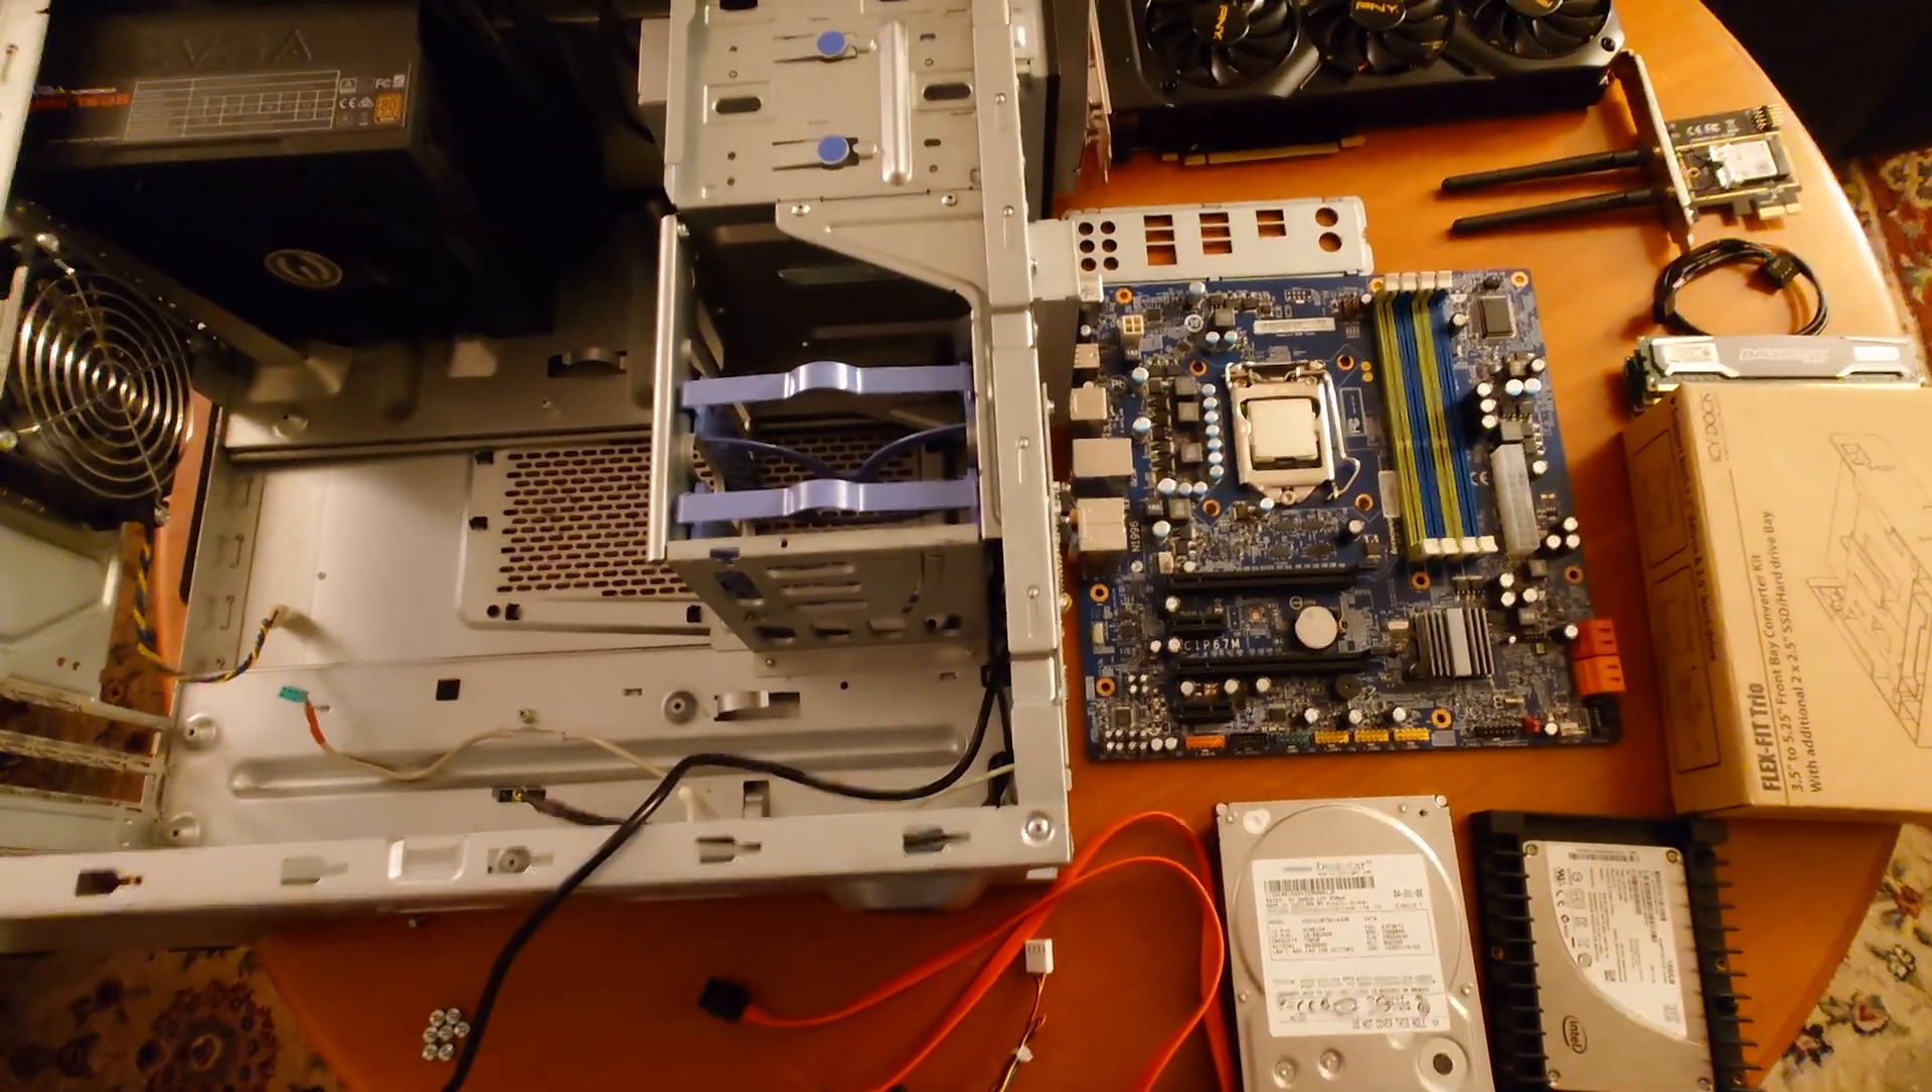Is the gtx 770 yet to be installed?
Yes.